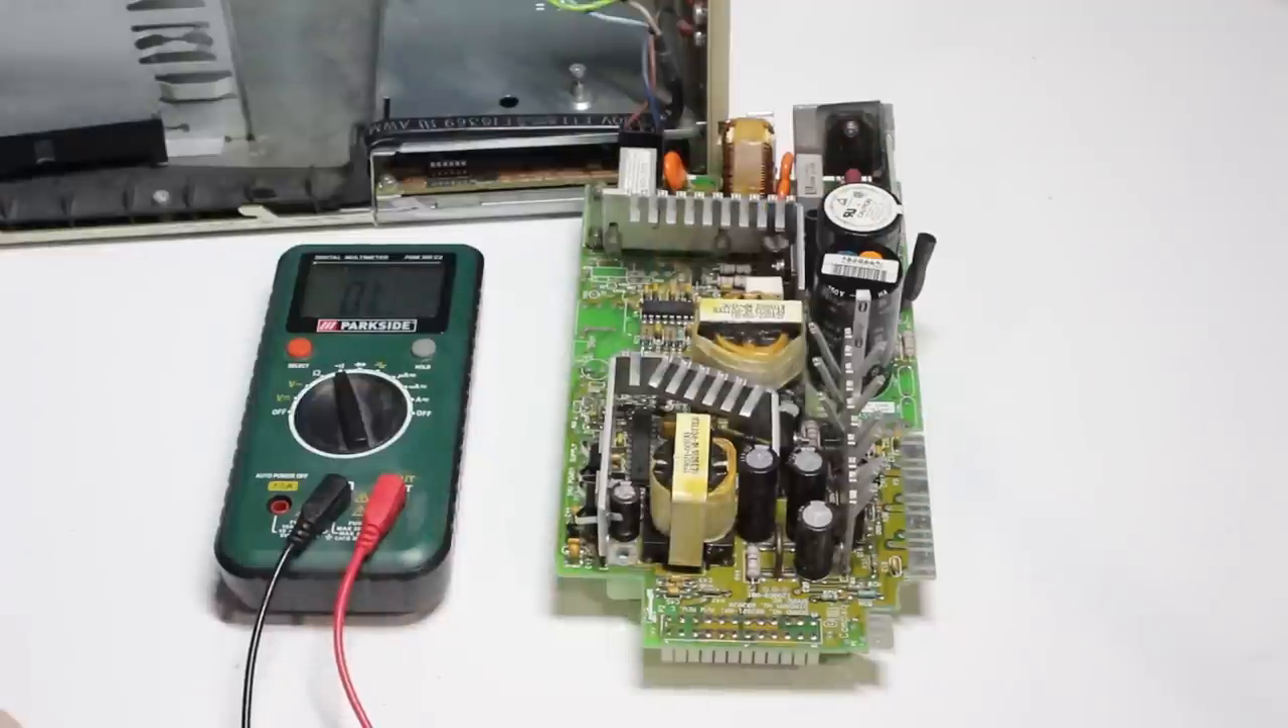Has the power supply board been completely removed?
Yes.